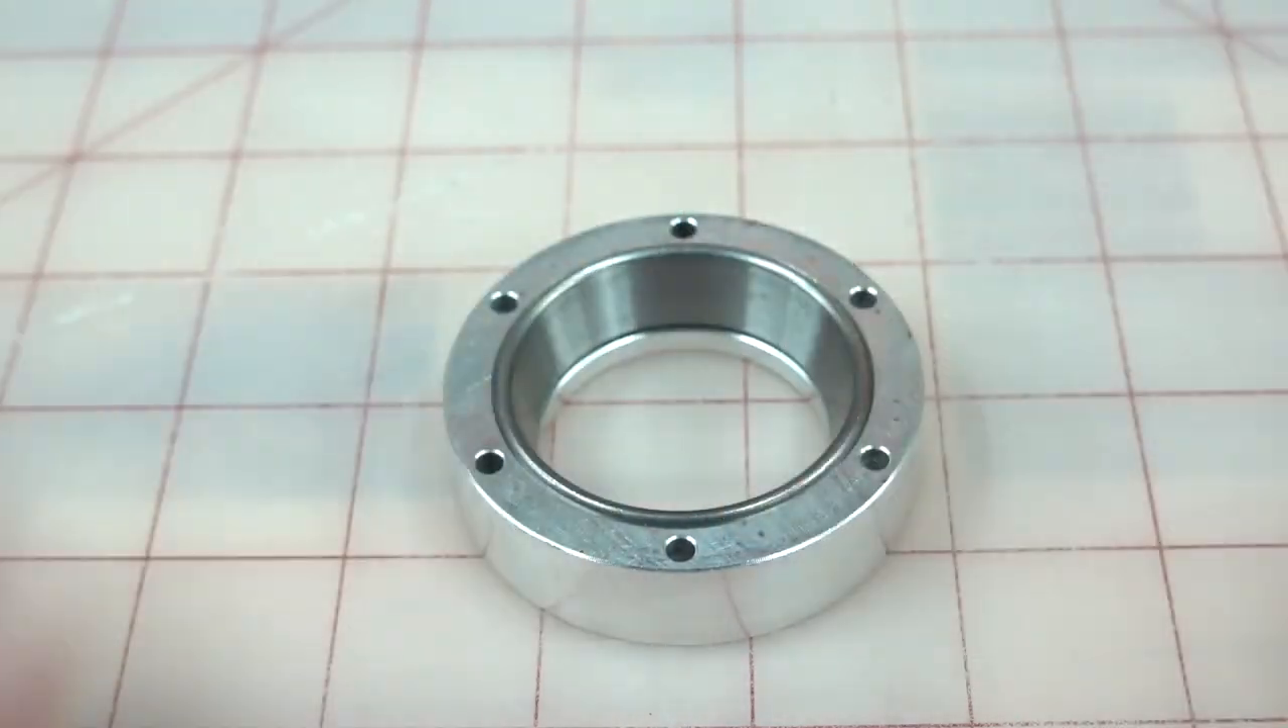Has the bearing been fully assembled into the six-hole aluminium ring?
No.